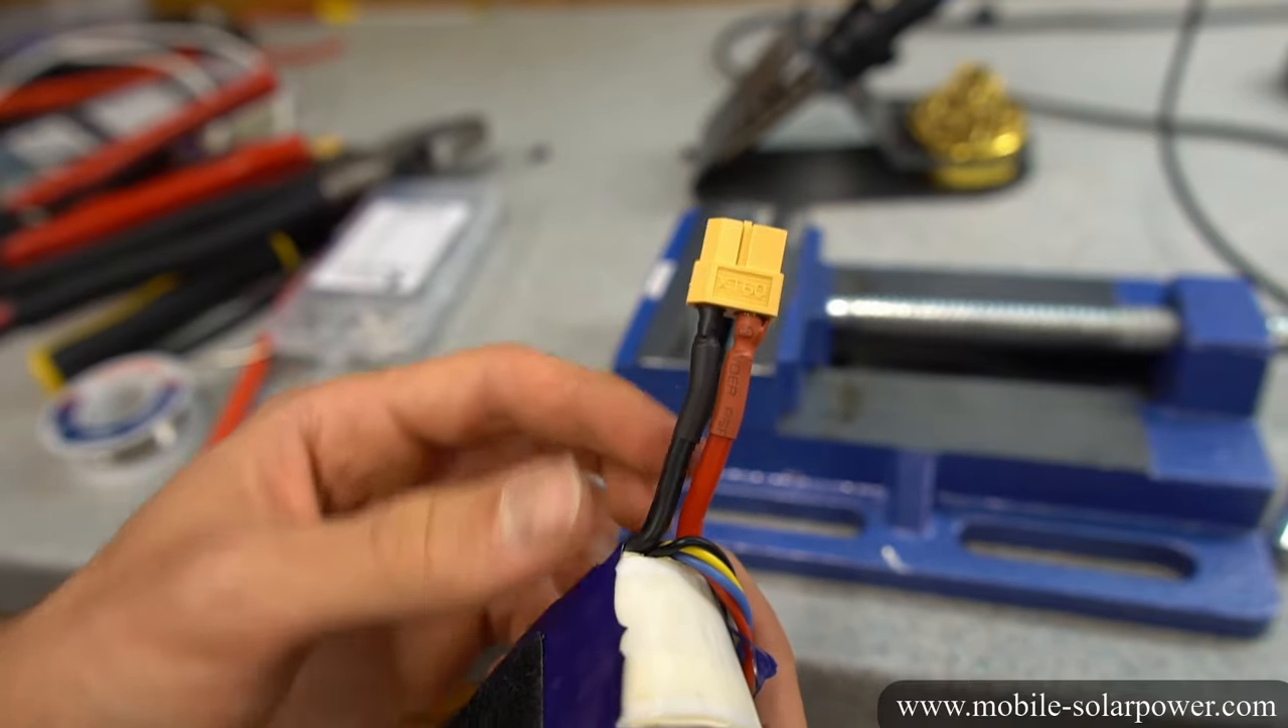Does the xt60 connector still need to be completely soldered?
No.